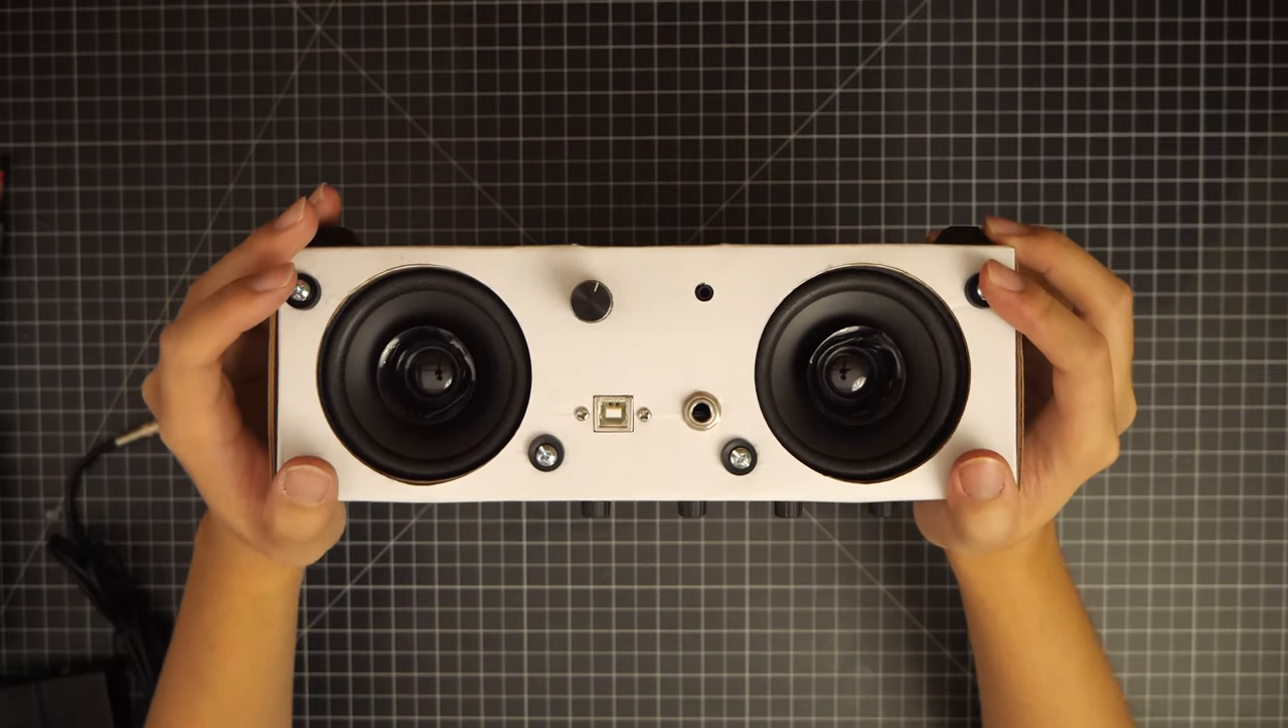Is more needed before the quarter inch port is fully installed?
No.